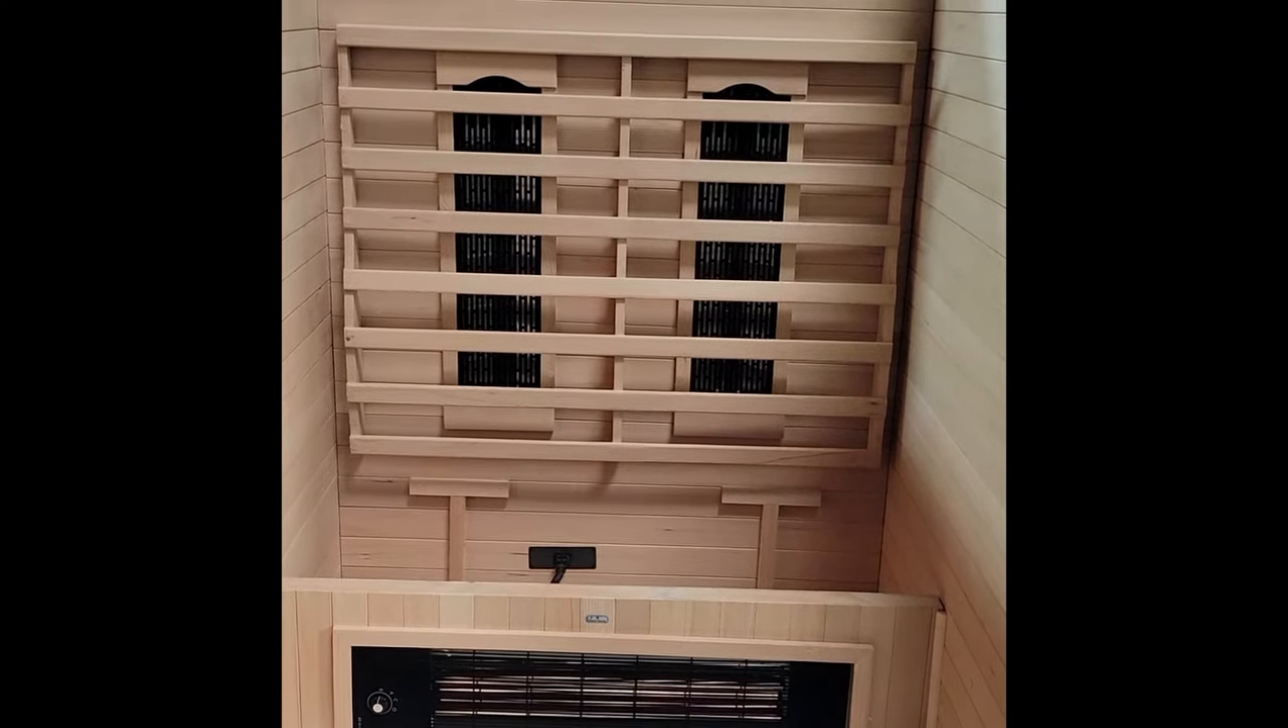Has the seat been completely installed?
No.